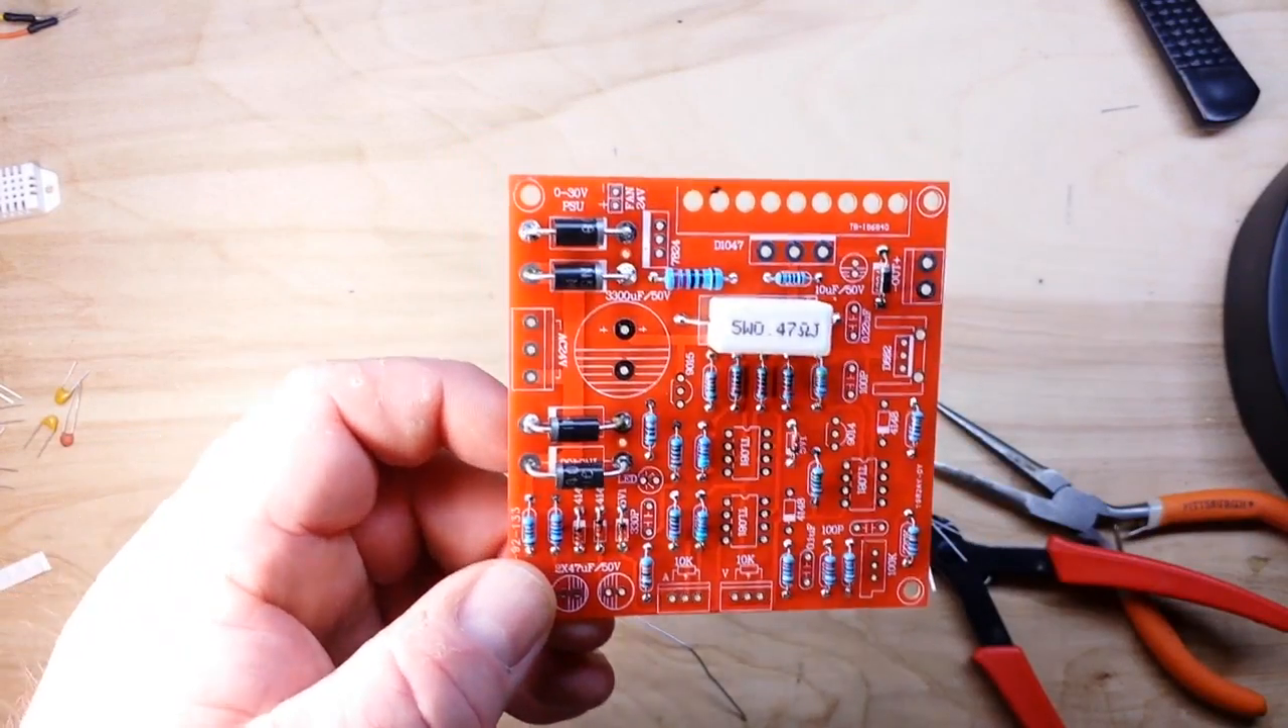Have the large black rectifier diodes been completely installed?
Yes.